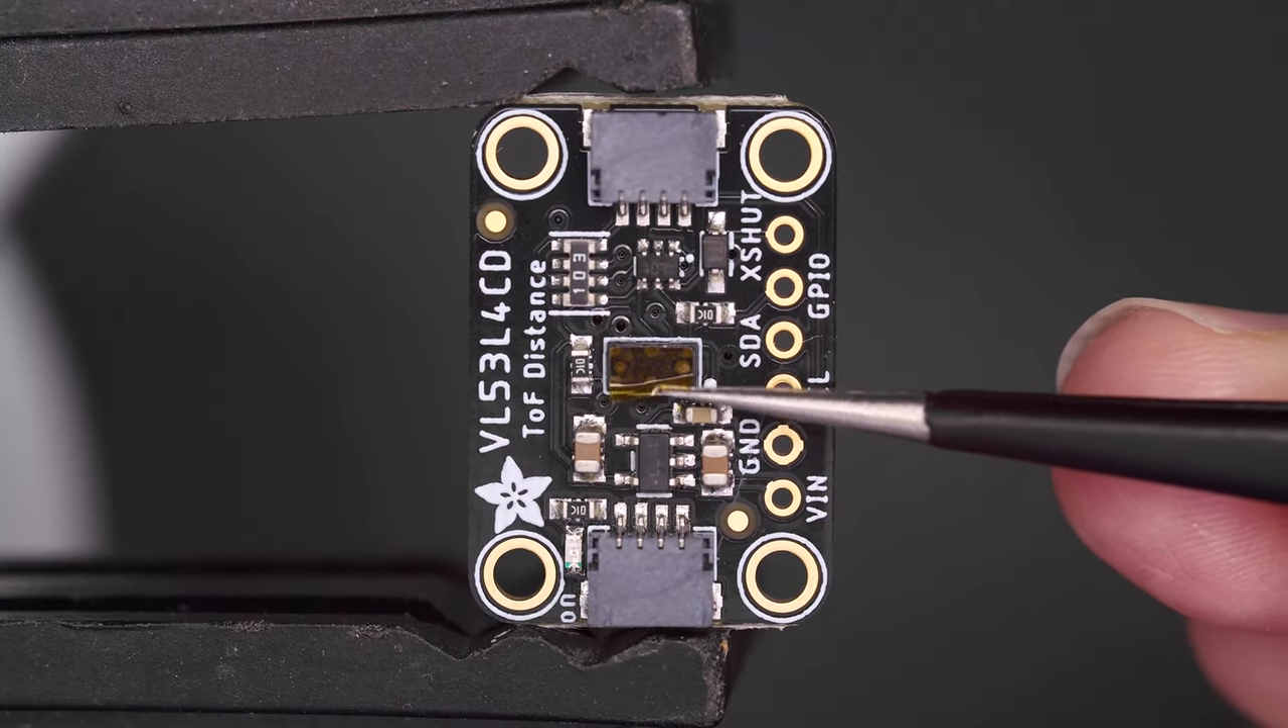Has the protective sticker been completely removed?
No.